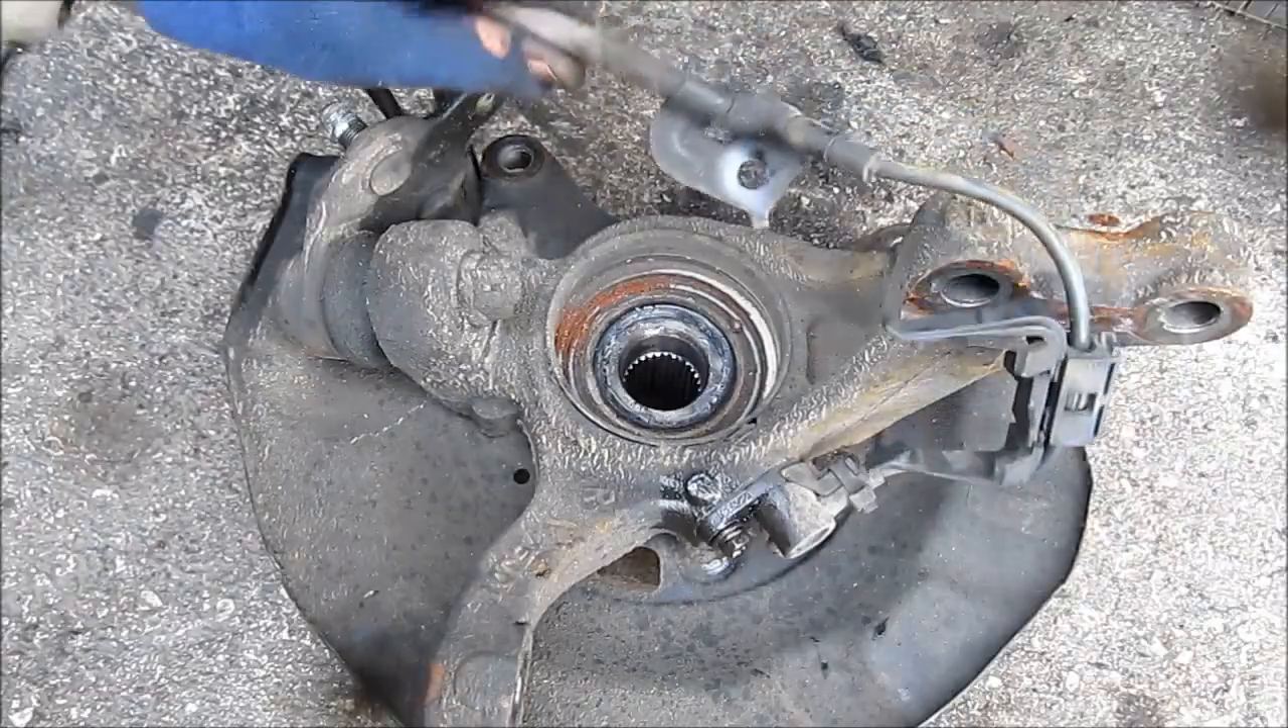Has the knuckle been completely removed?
Yes.